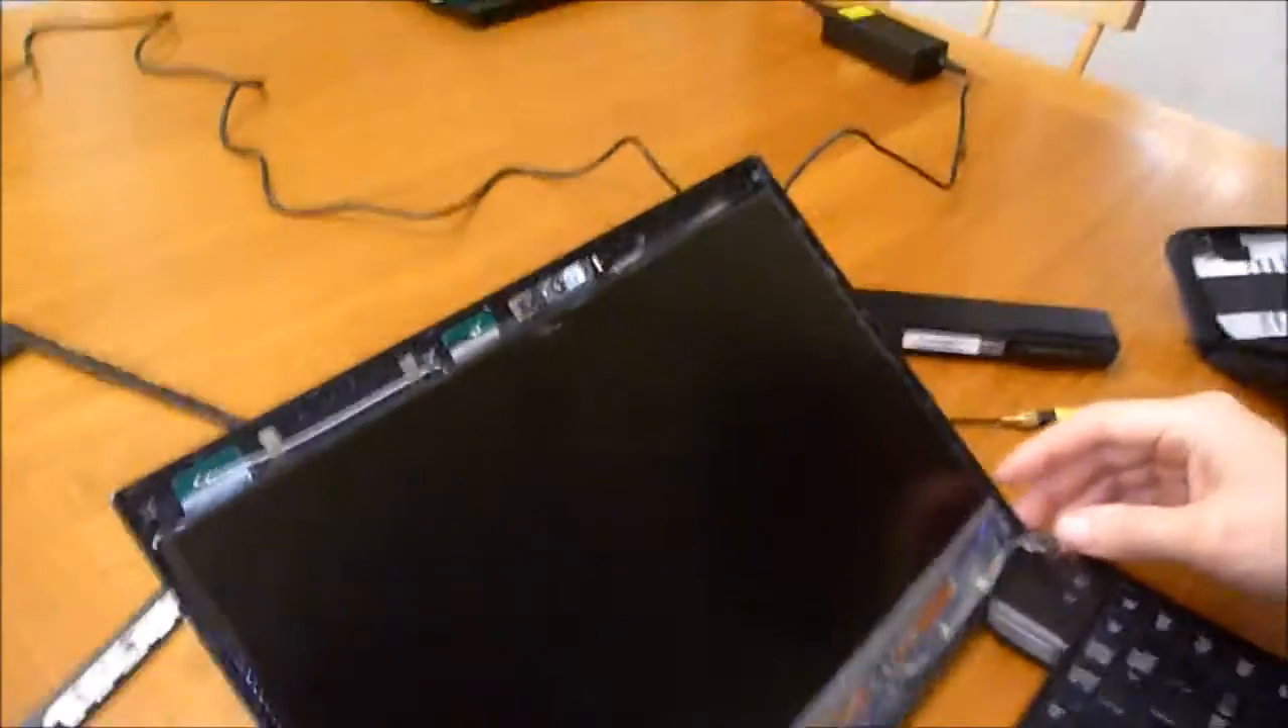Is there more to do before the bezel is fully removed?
No.